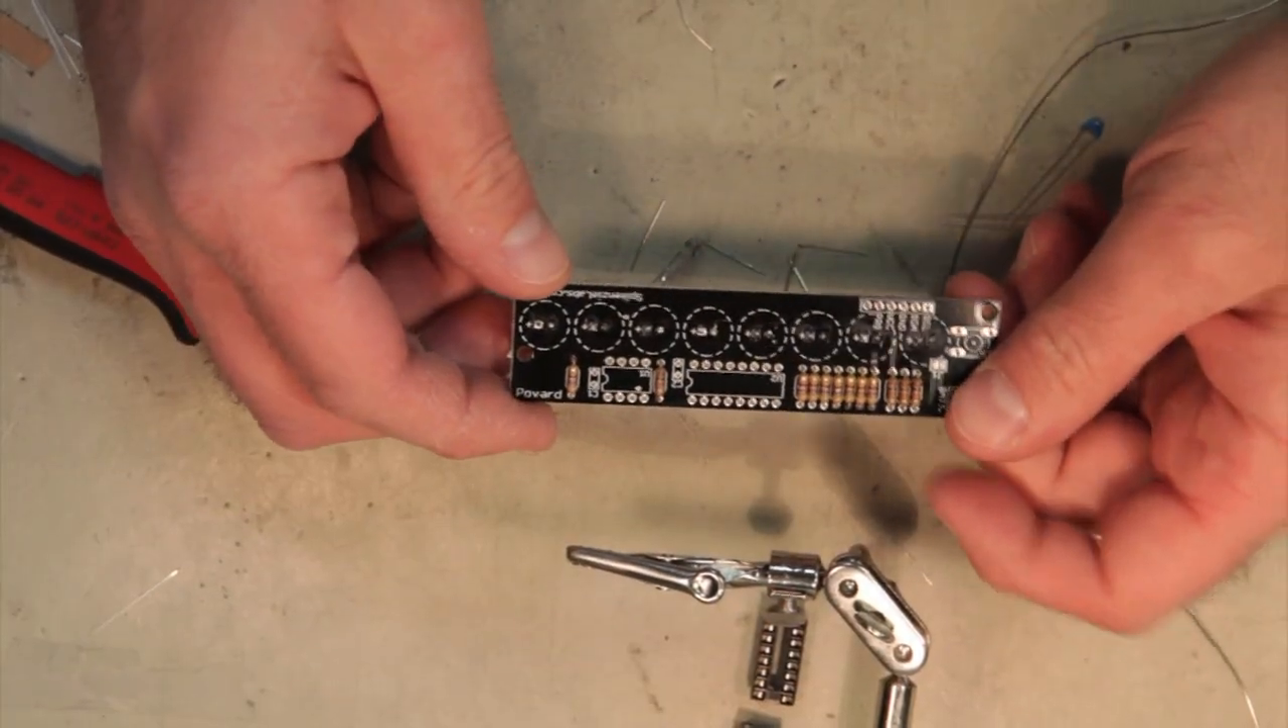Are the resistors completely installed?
Yes.